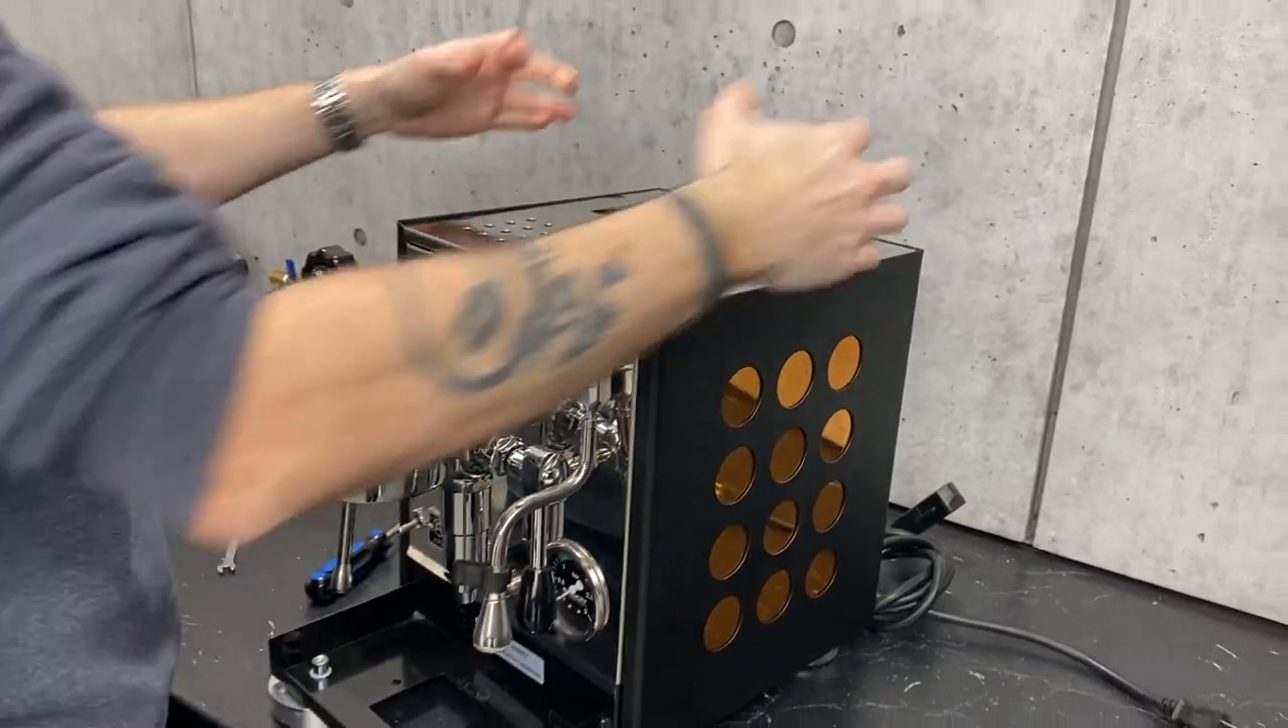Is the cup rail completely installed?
No.